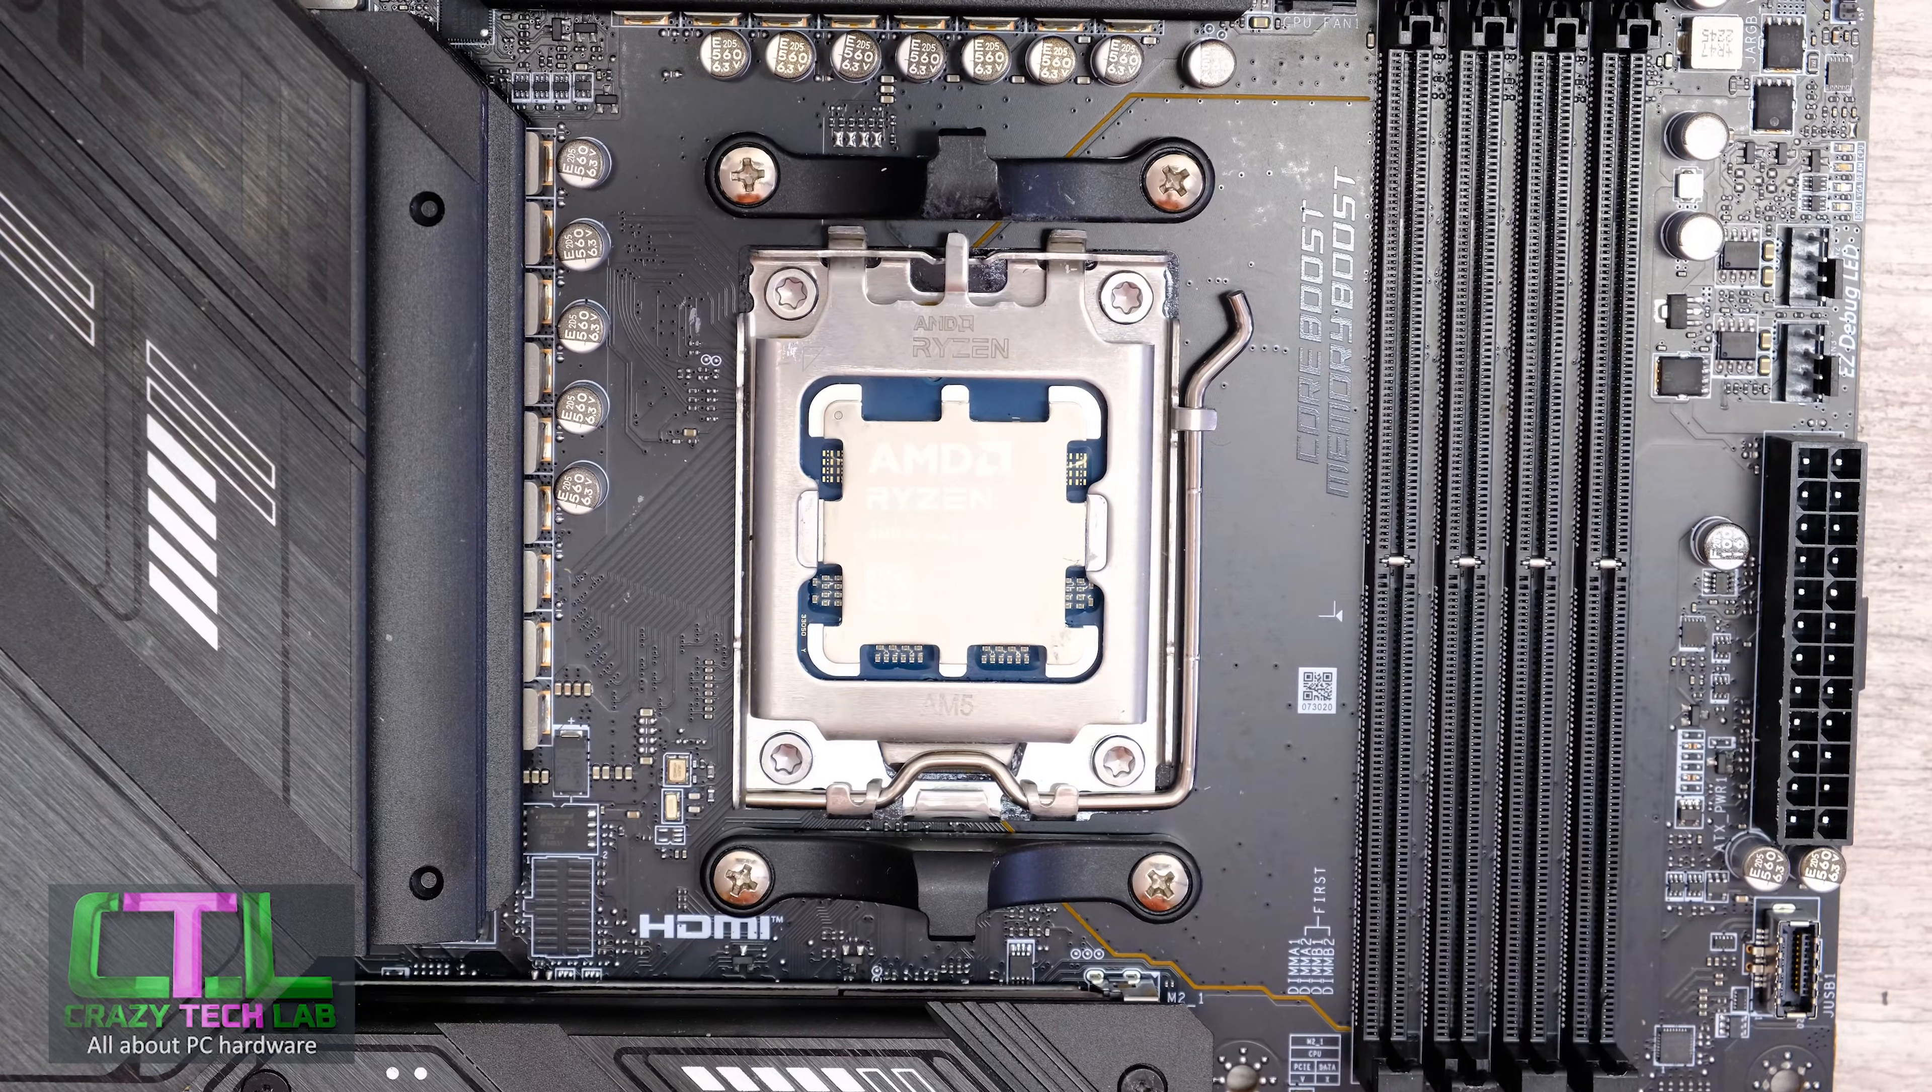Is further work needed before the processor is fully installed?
No.